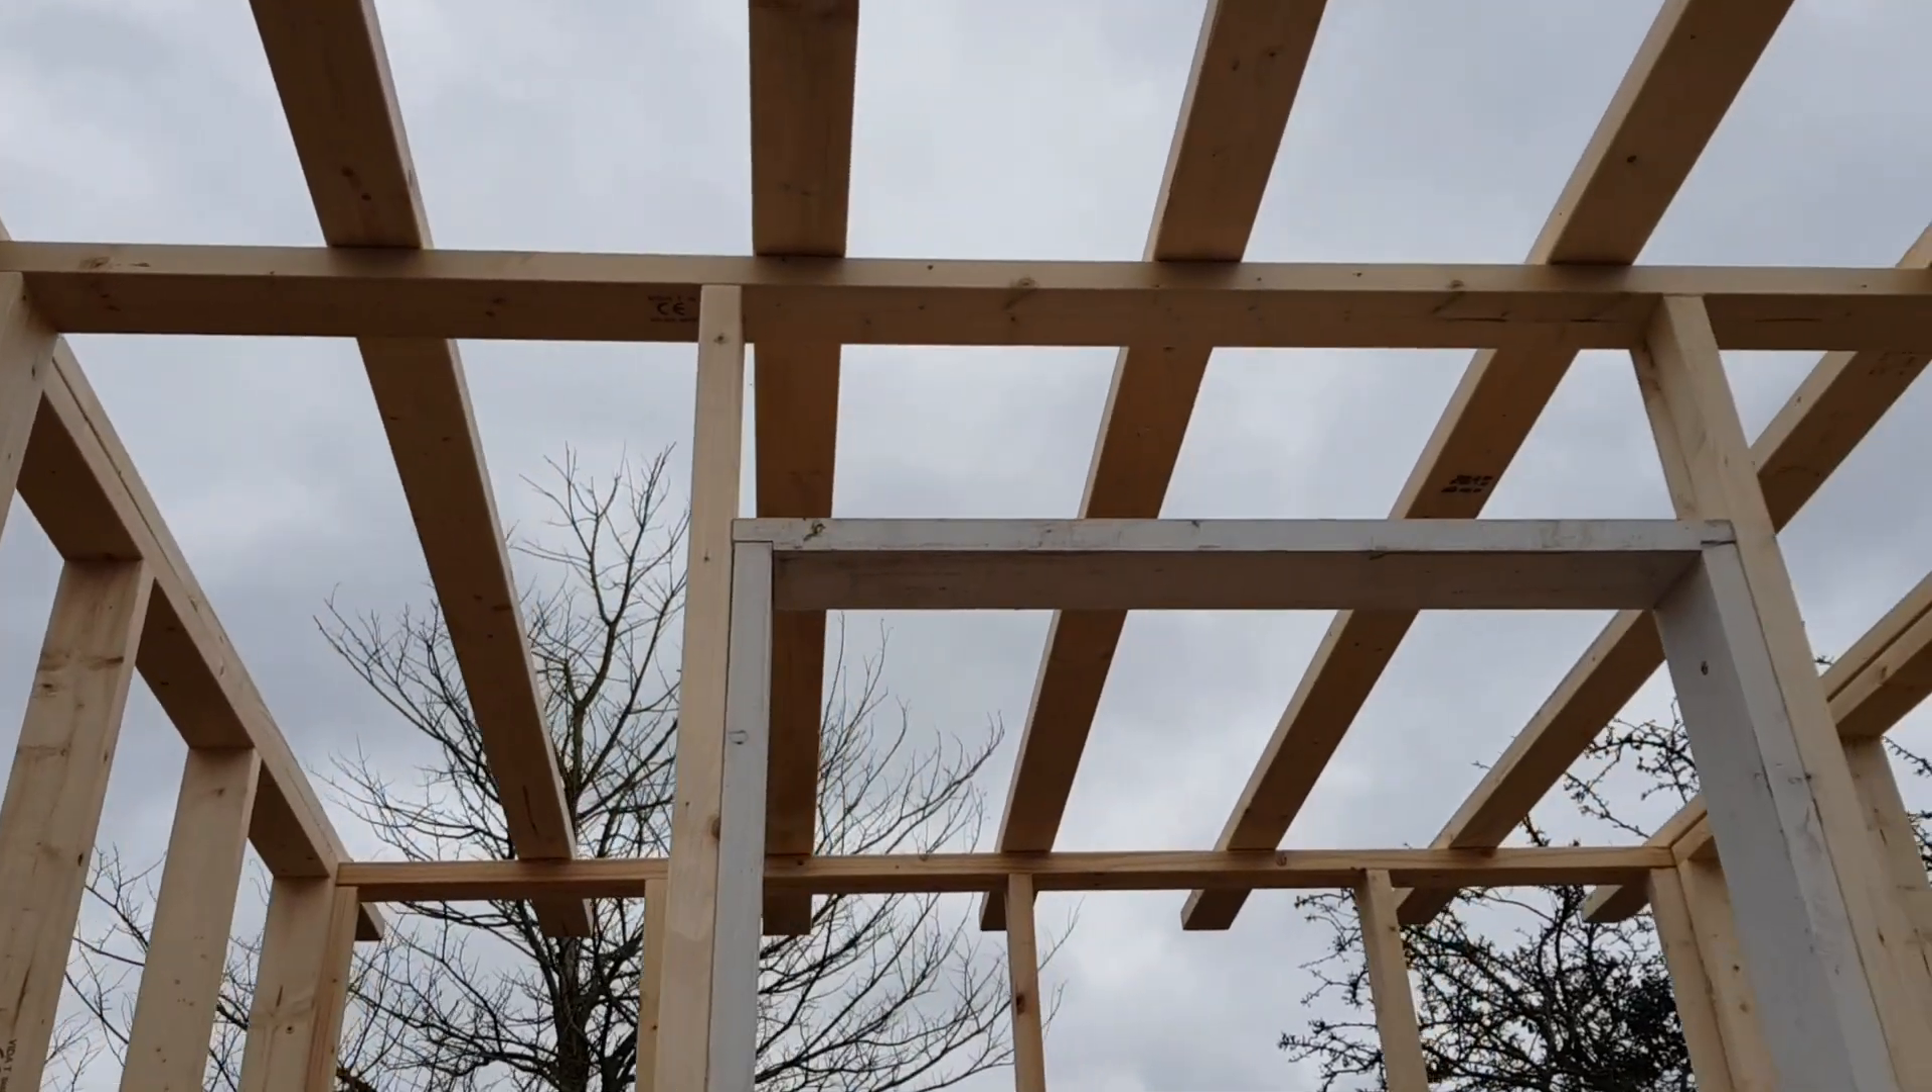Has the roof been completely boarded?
No.